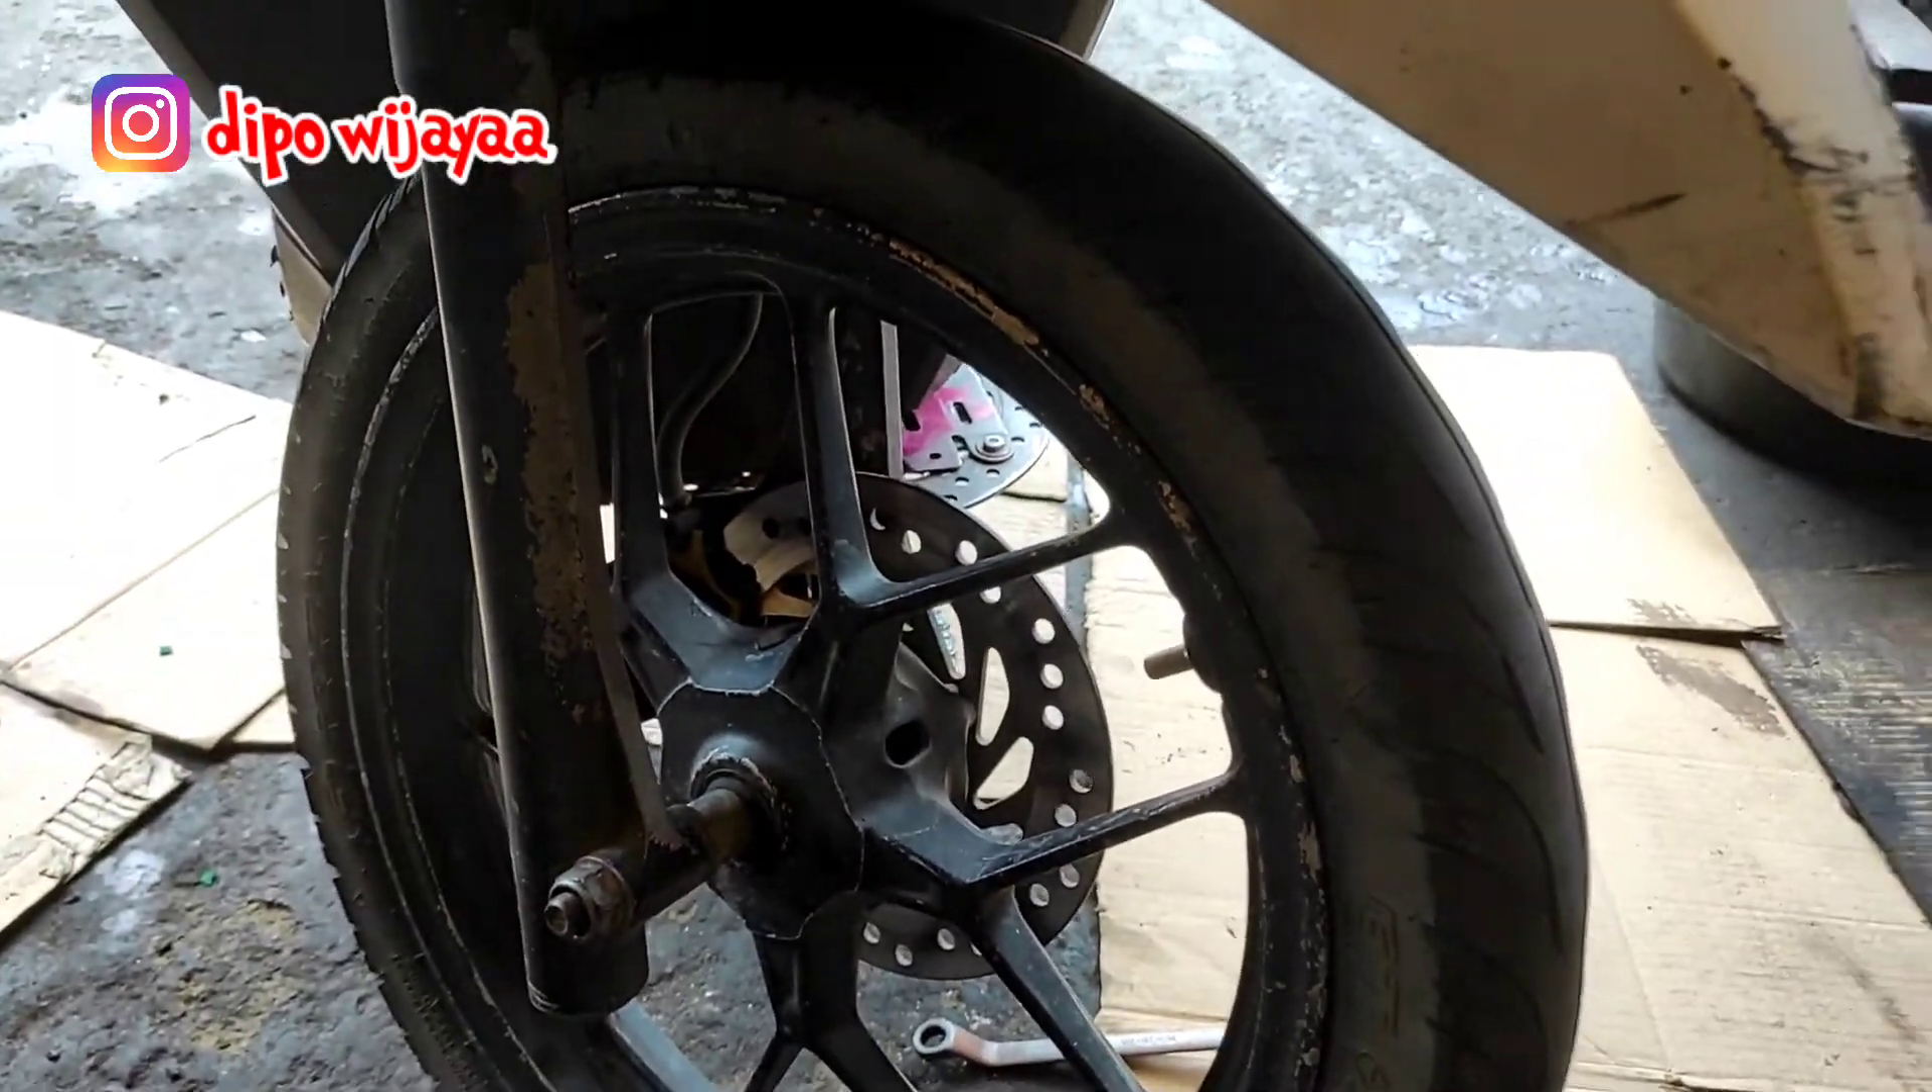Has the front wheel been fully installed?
Yes.